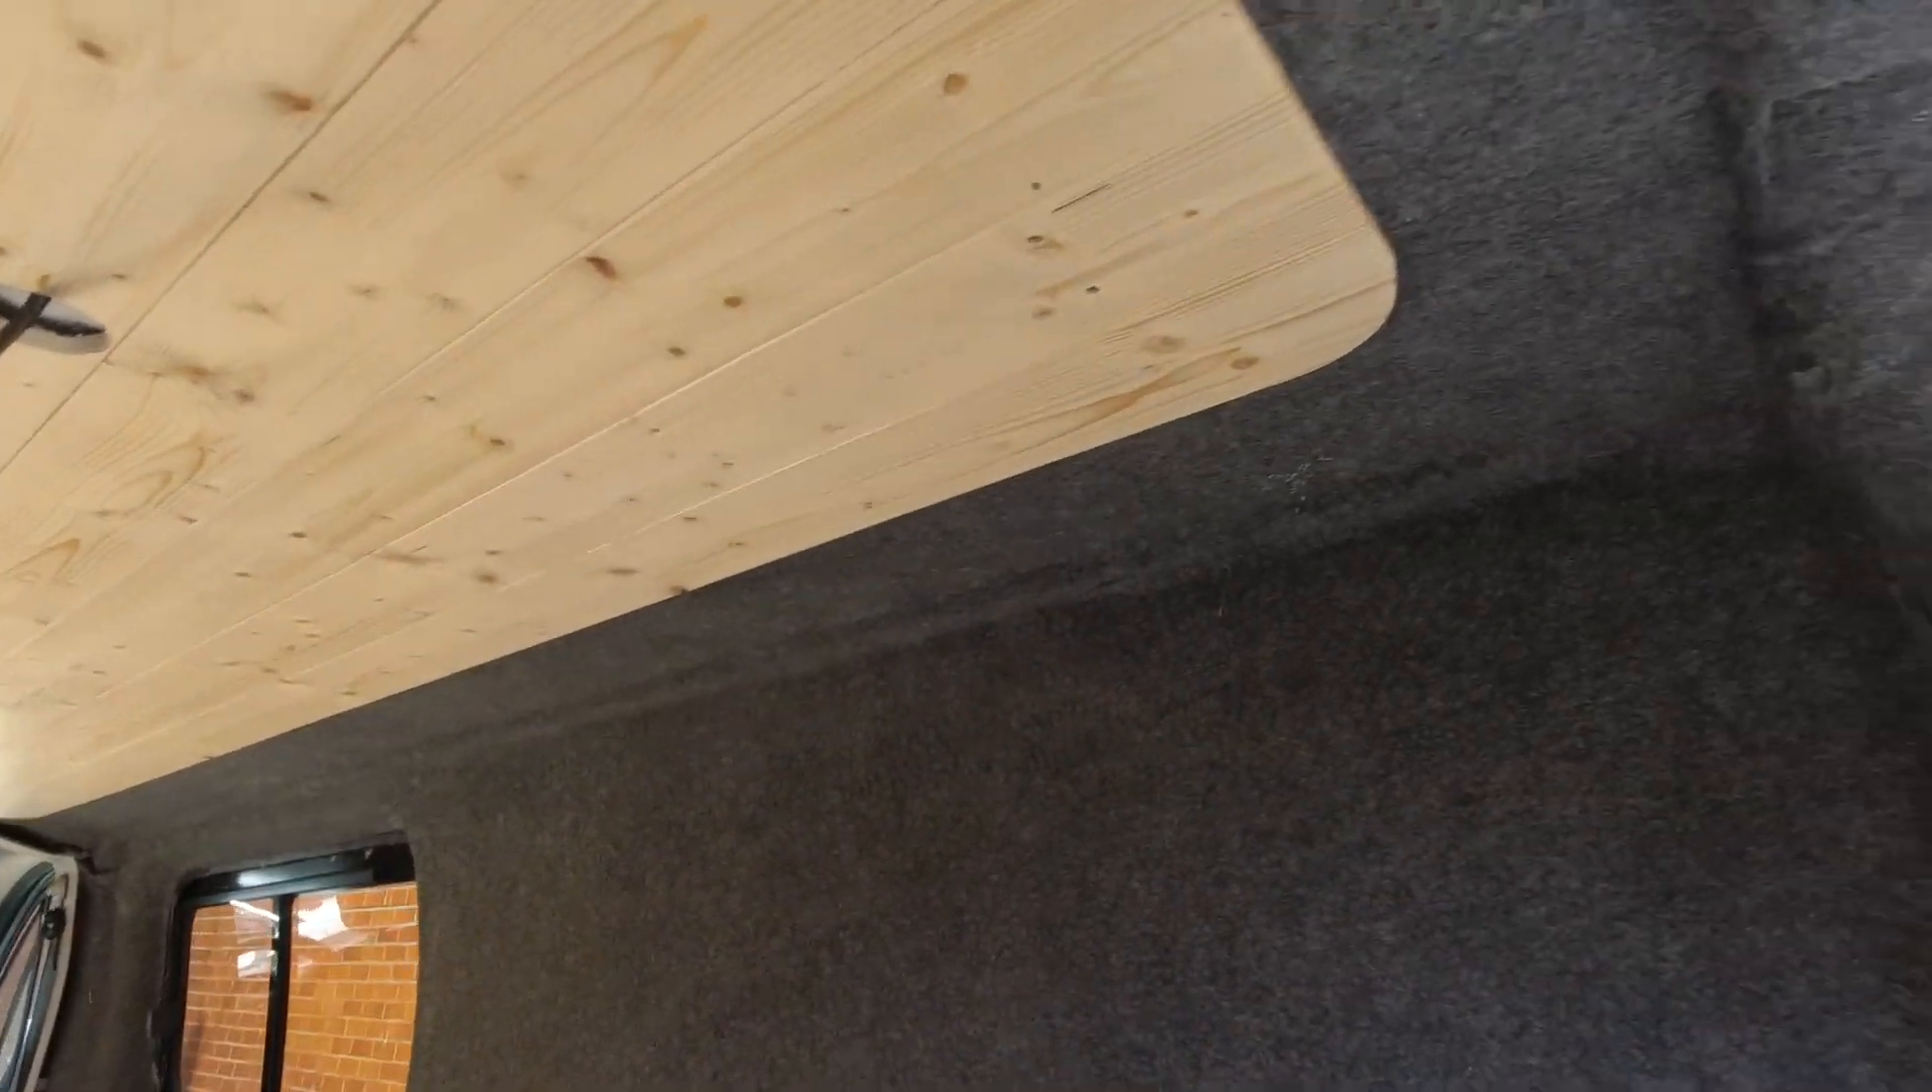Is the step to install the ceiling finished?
Yes.